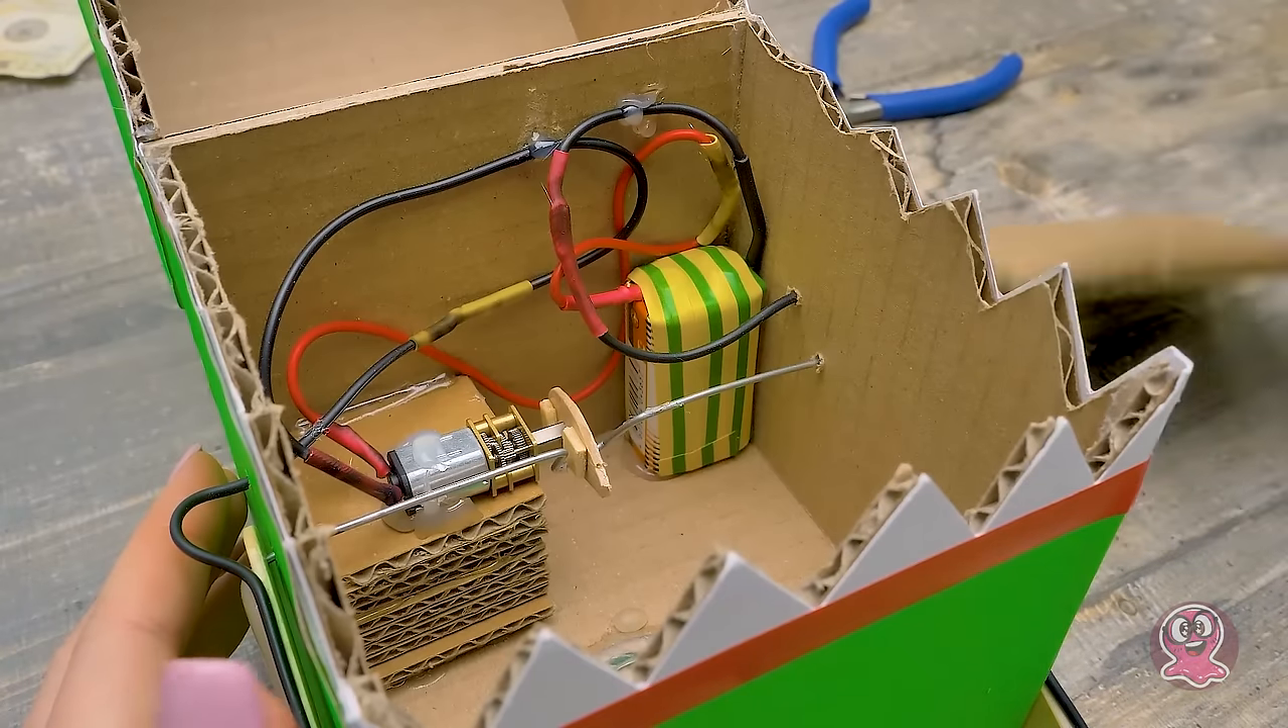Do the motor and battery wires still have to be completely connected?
No.